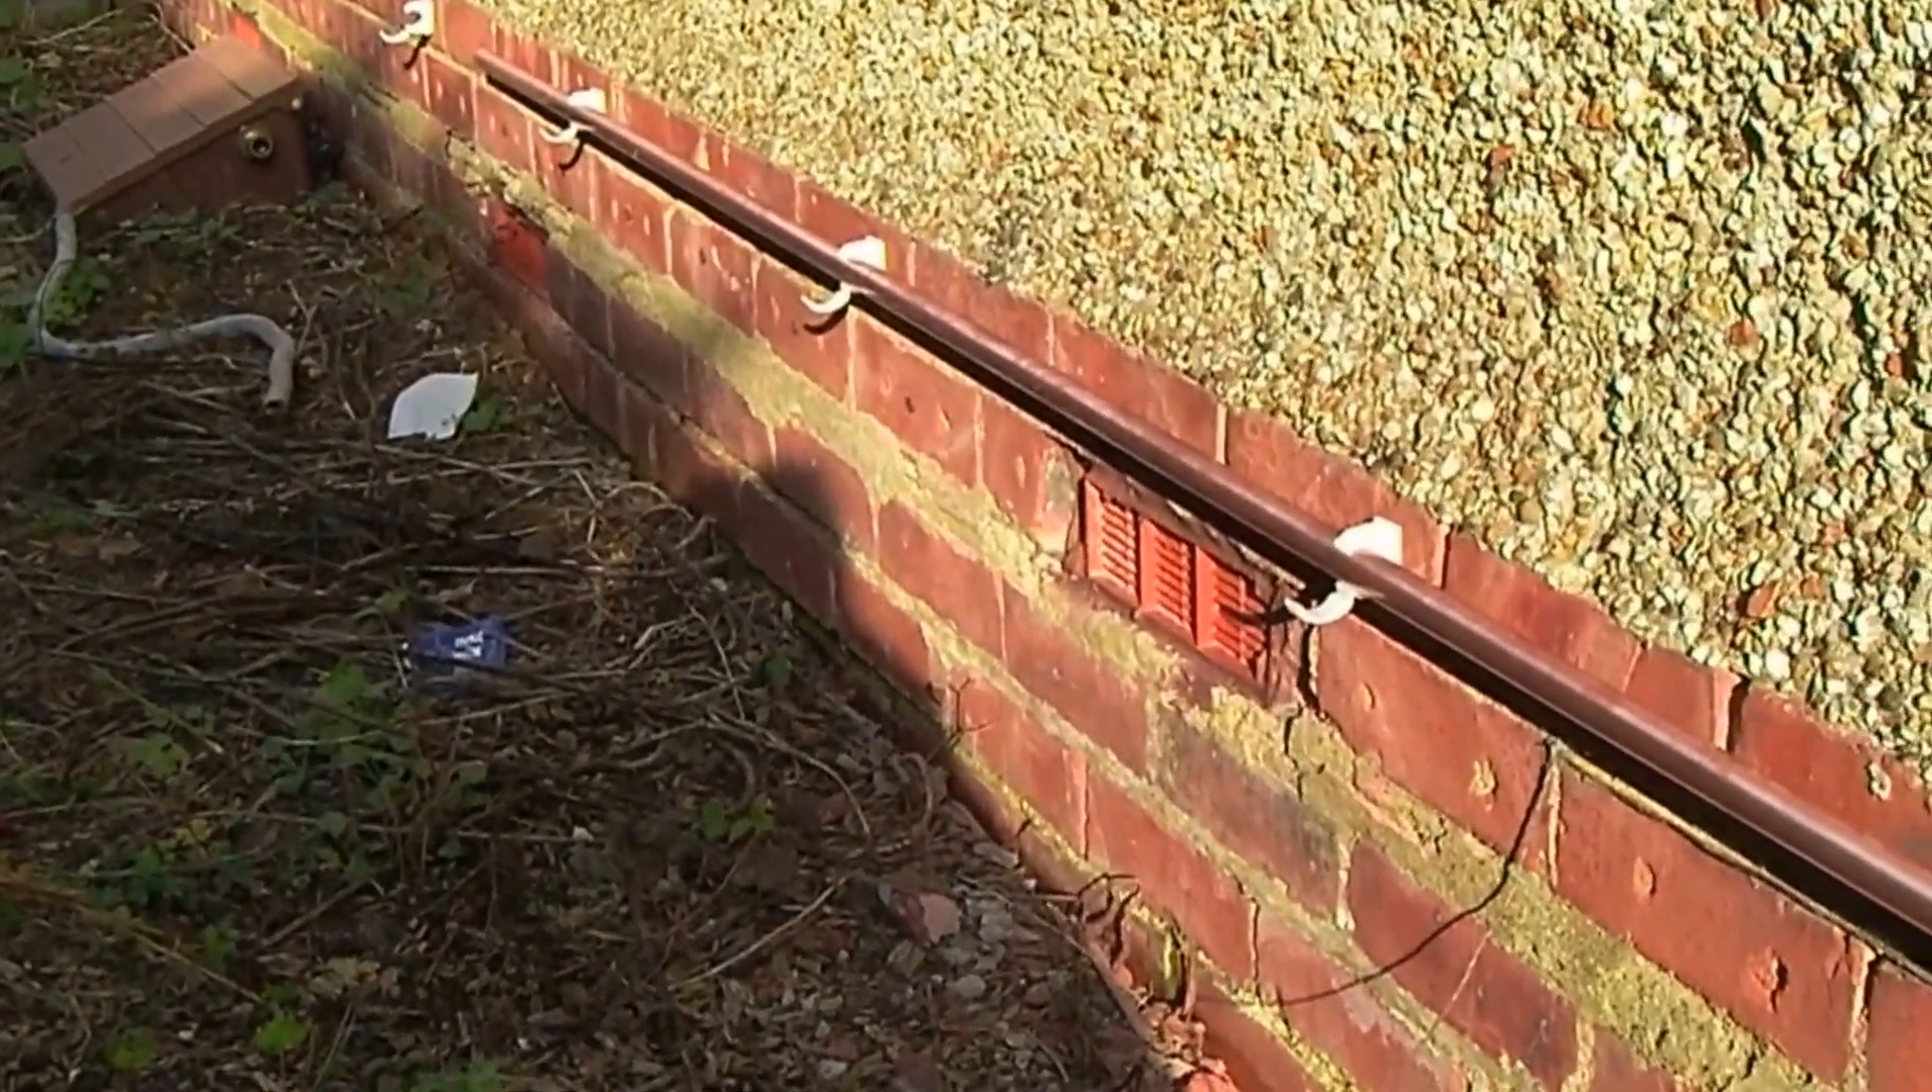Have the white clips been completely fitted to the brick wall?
Yes.